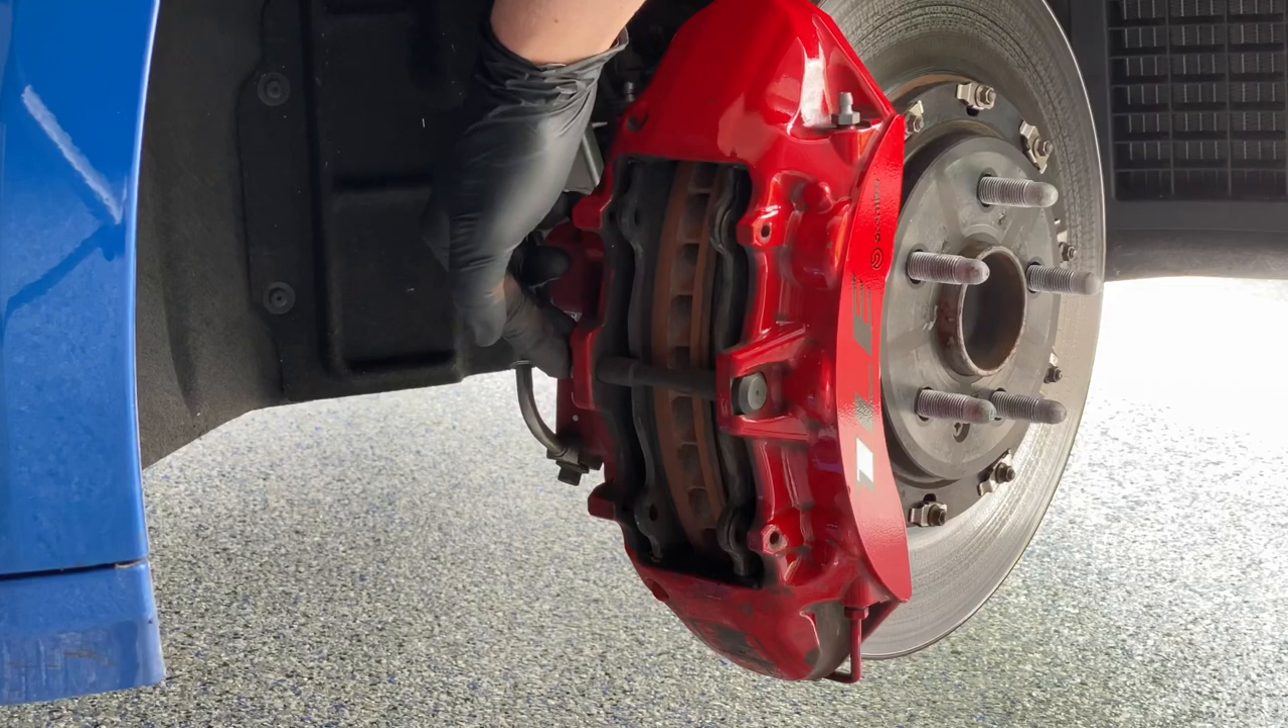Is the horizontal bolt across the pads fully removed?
No.